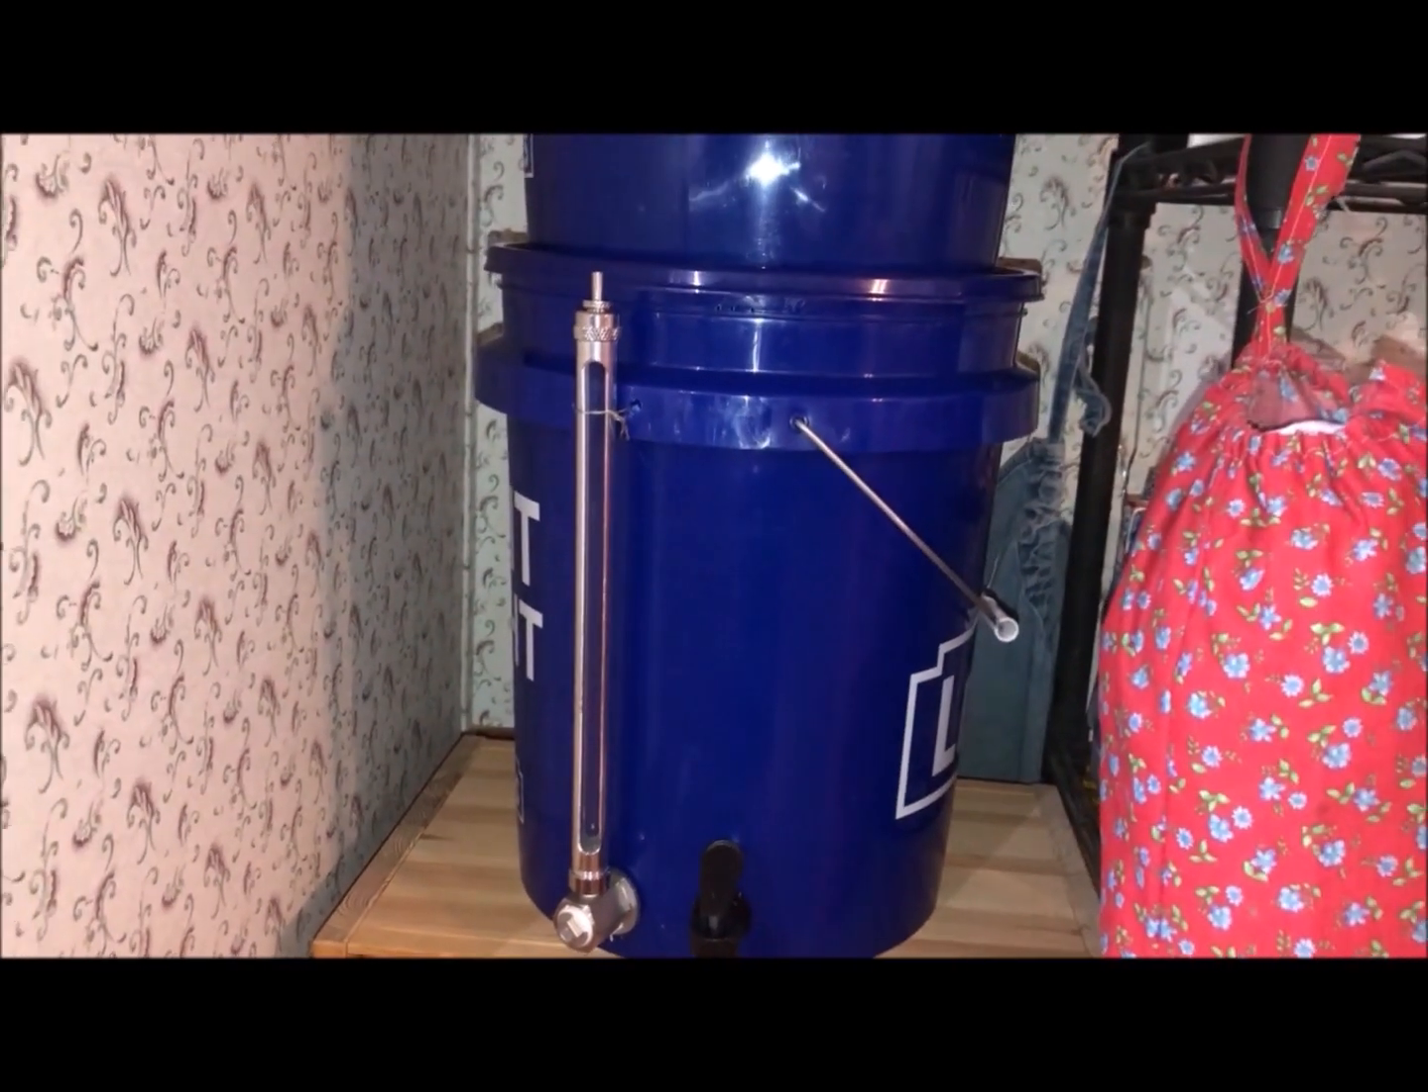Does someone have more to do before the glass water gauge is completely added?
No.